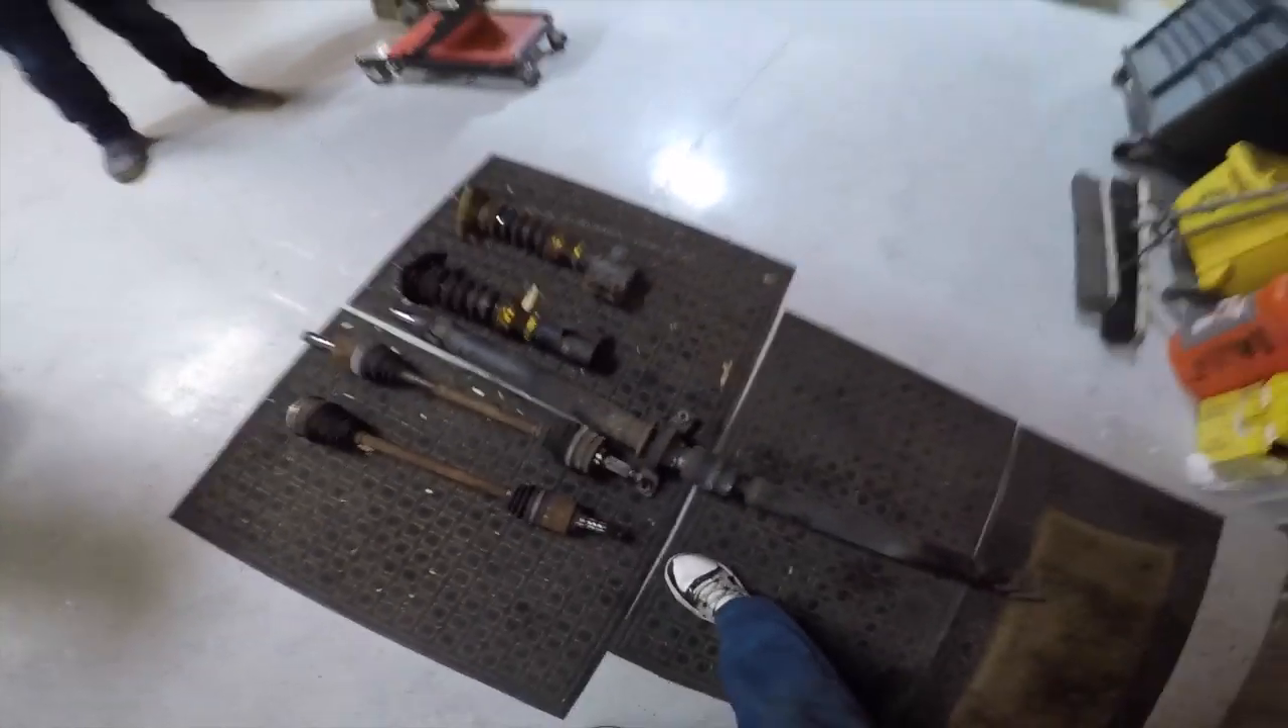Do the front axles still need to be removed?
No.